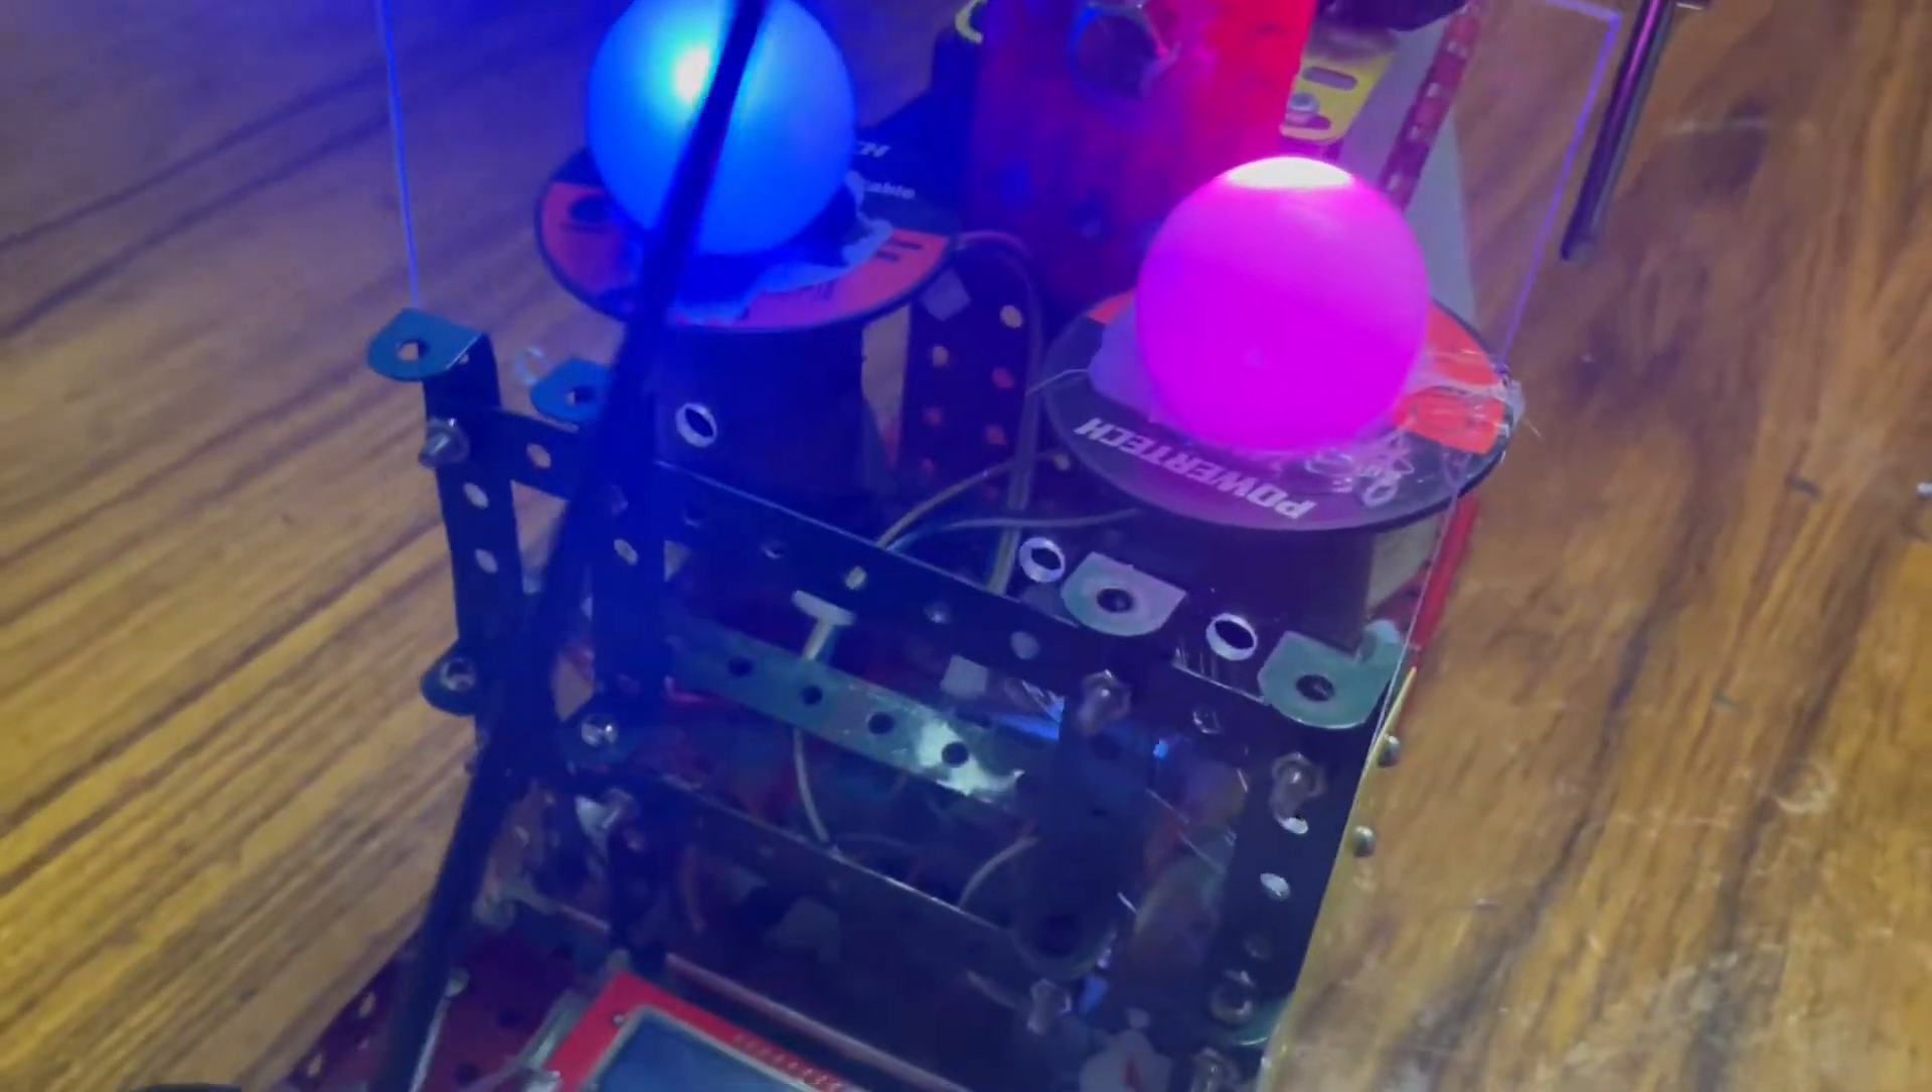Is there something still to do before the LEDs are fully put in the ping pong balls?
No.